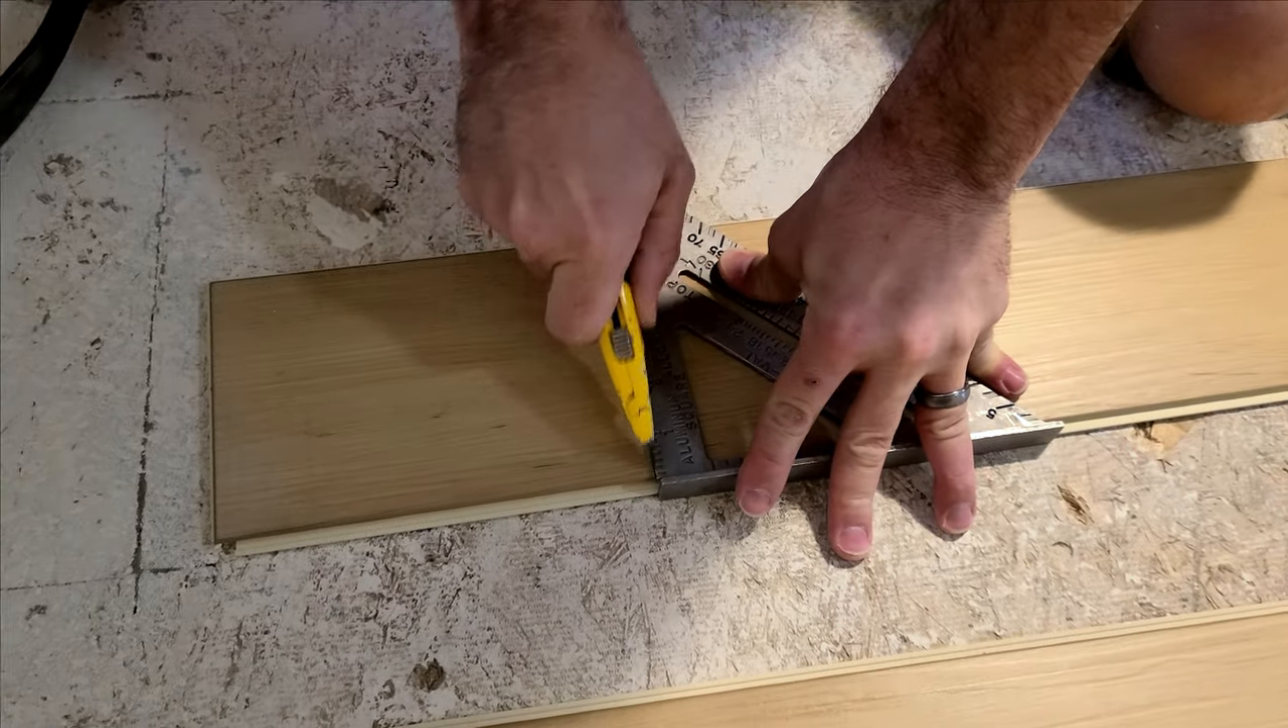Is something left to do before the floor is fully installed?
Yes.